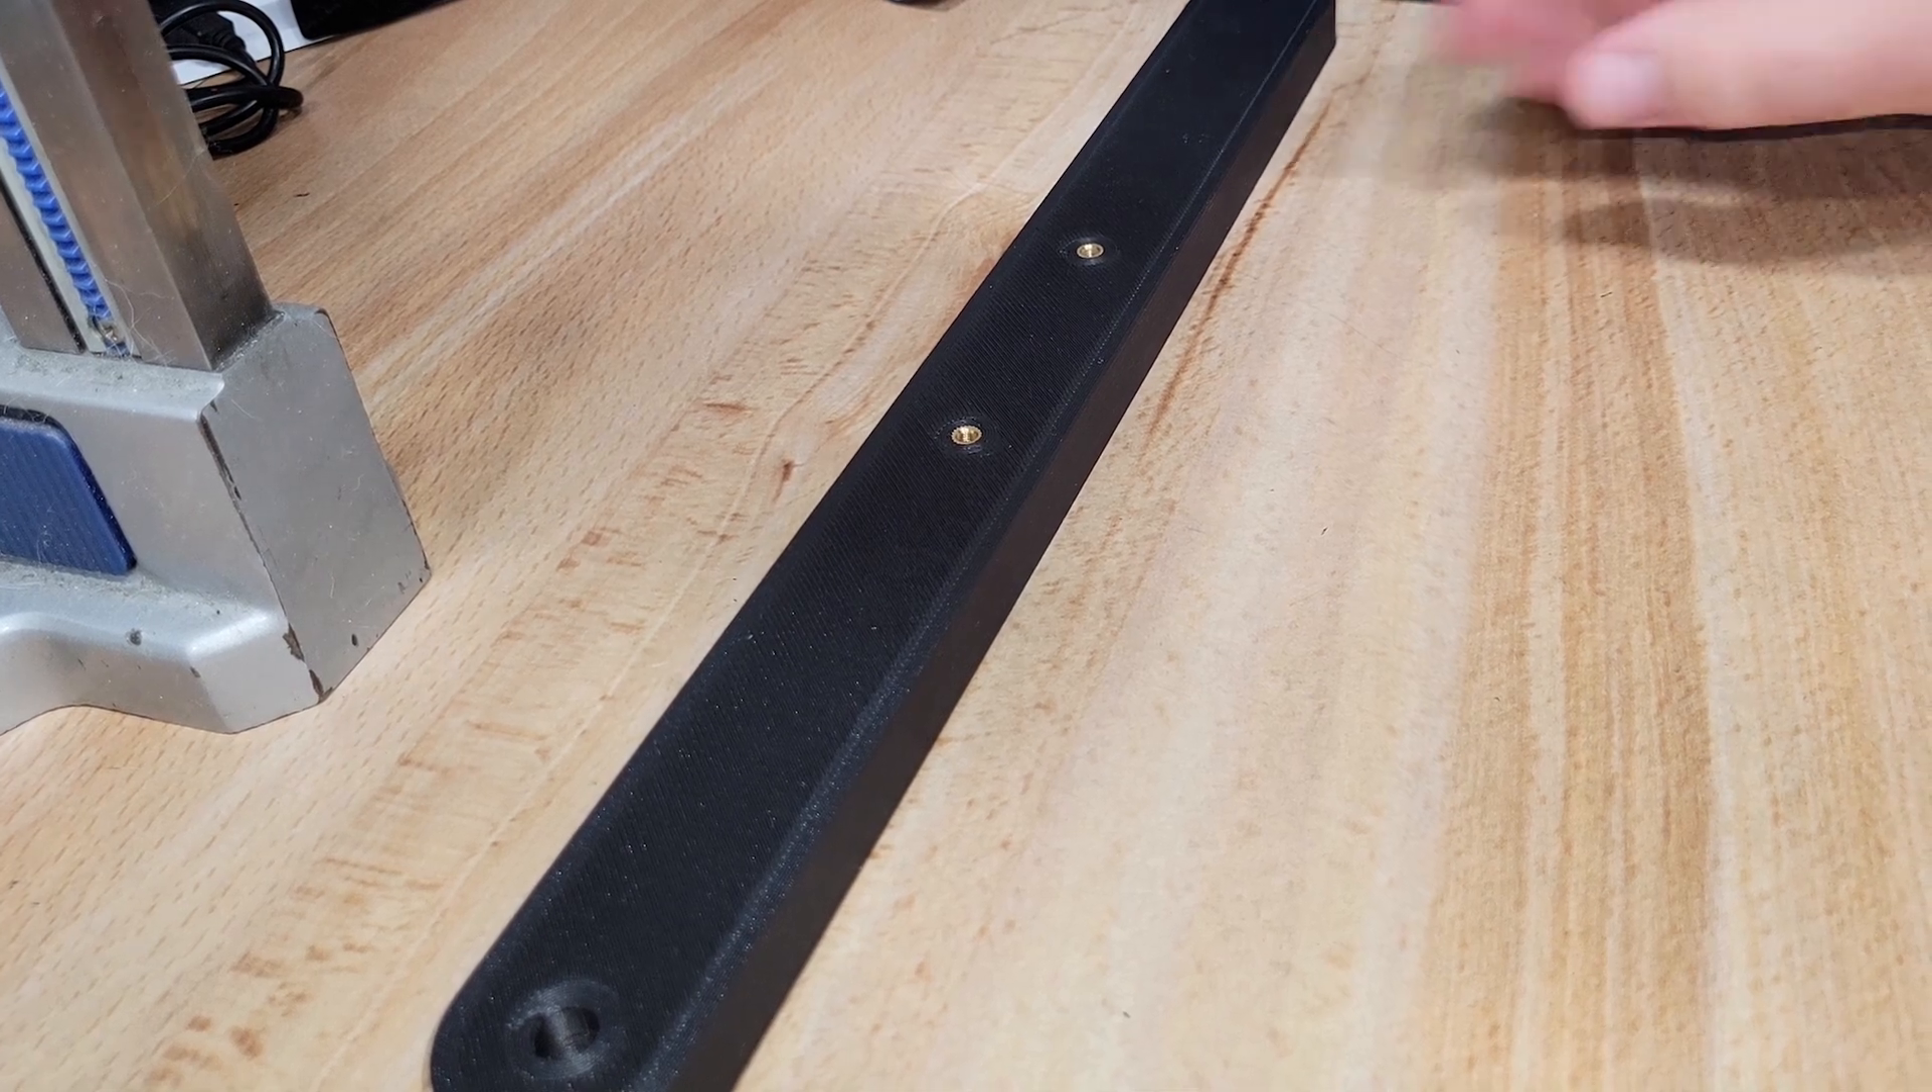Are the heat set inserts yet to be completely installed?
No.